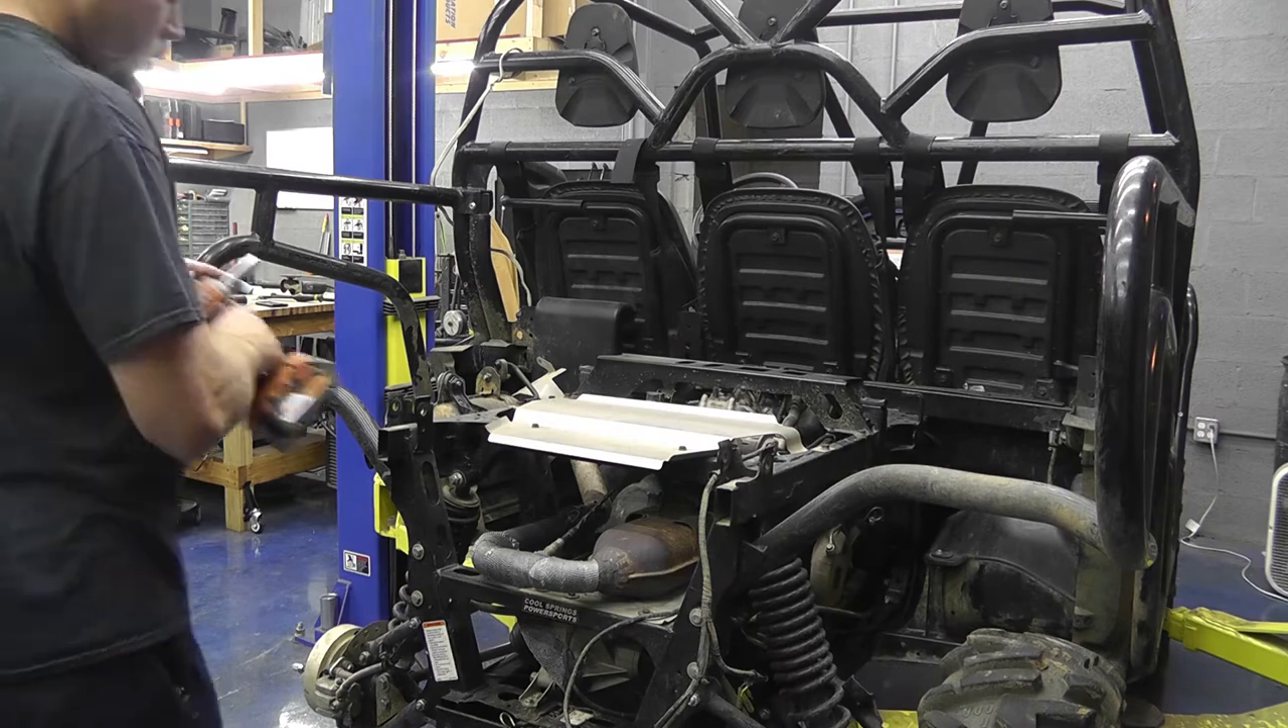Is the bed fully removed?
Yes.